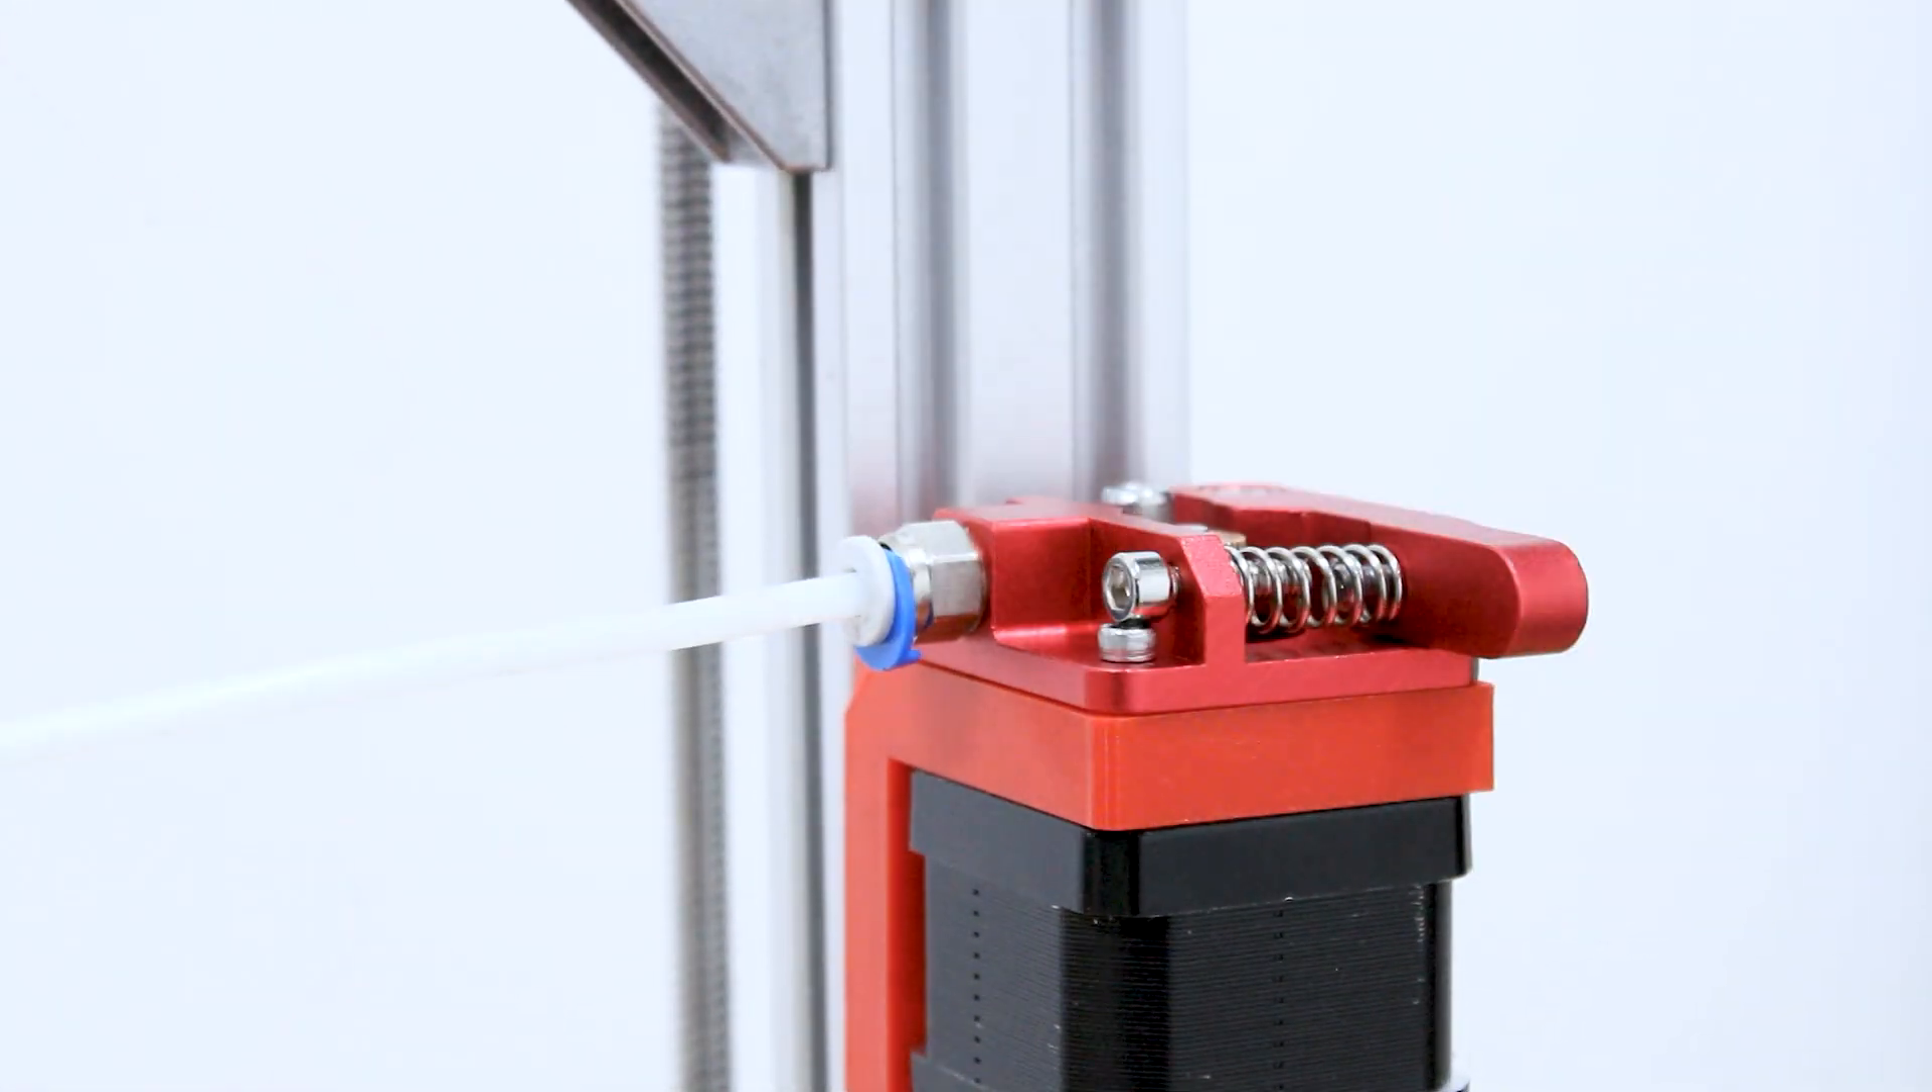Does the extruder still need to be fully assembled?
No.